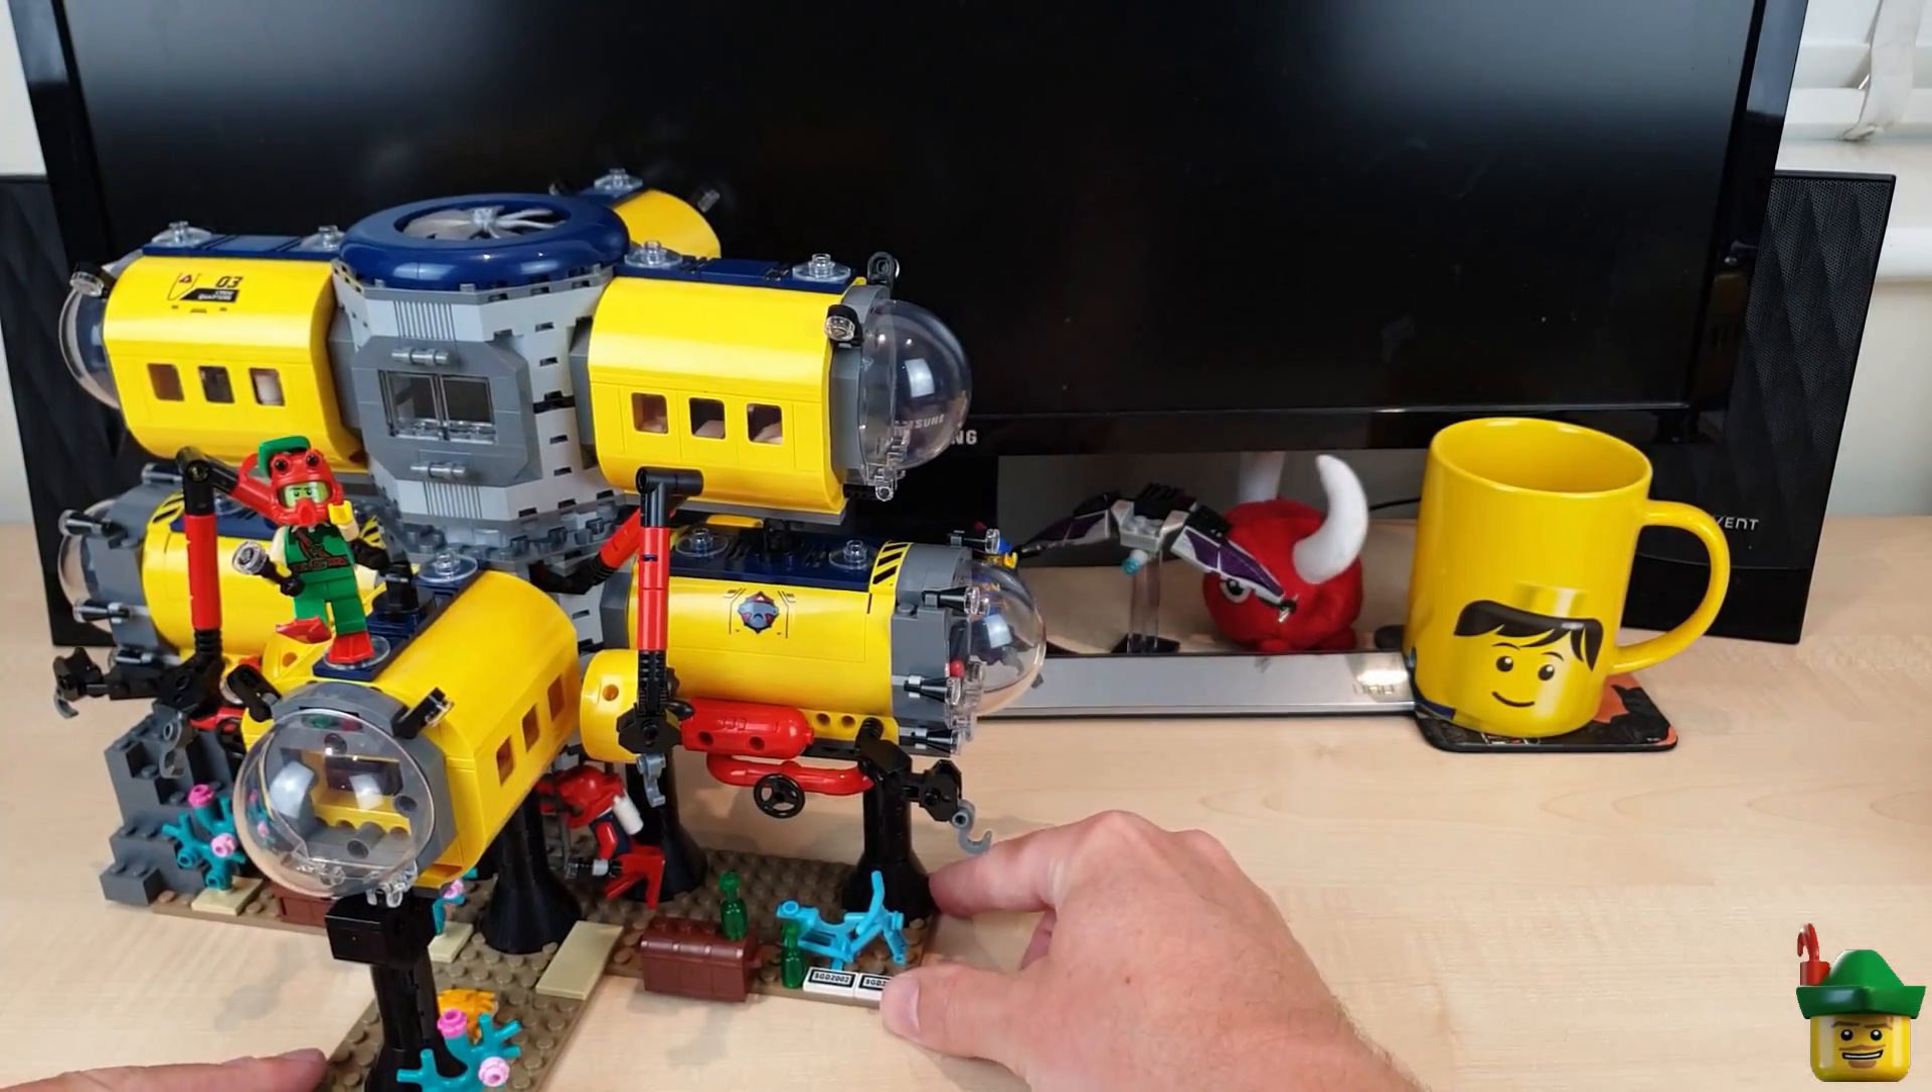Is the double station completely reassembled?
Yes.